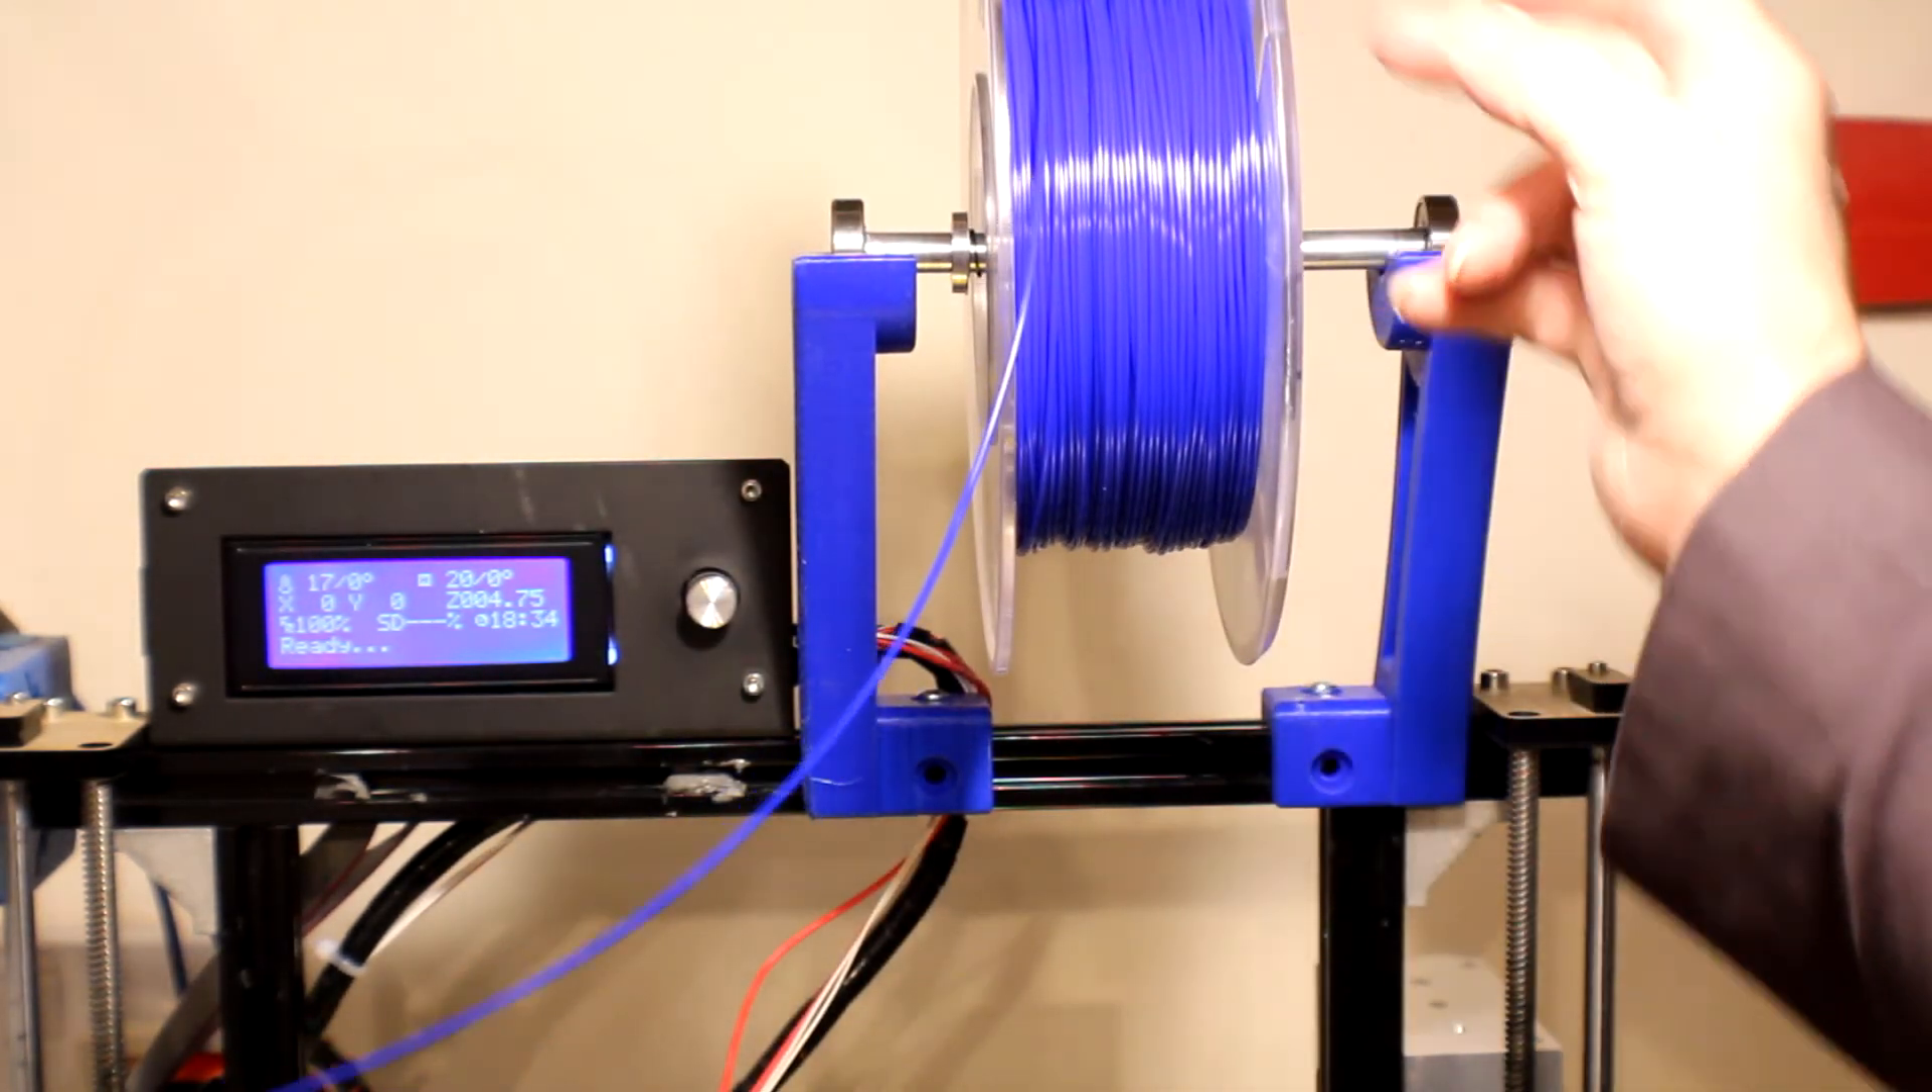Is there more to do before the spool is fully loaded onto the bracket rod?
No.